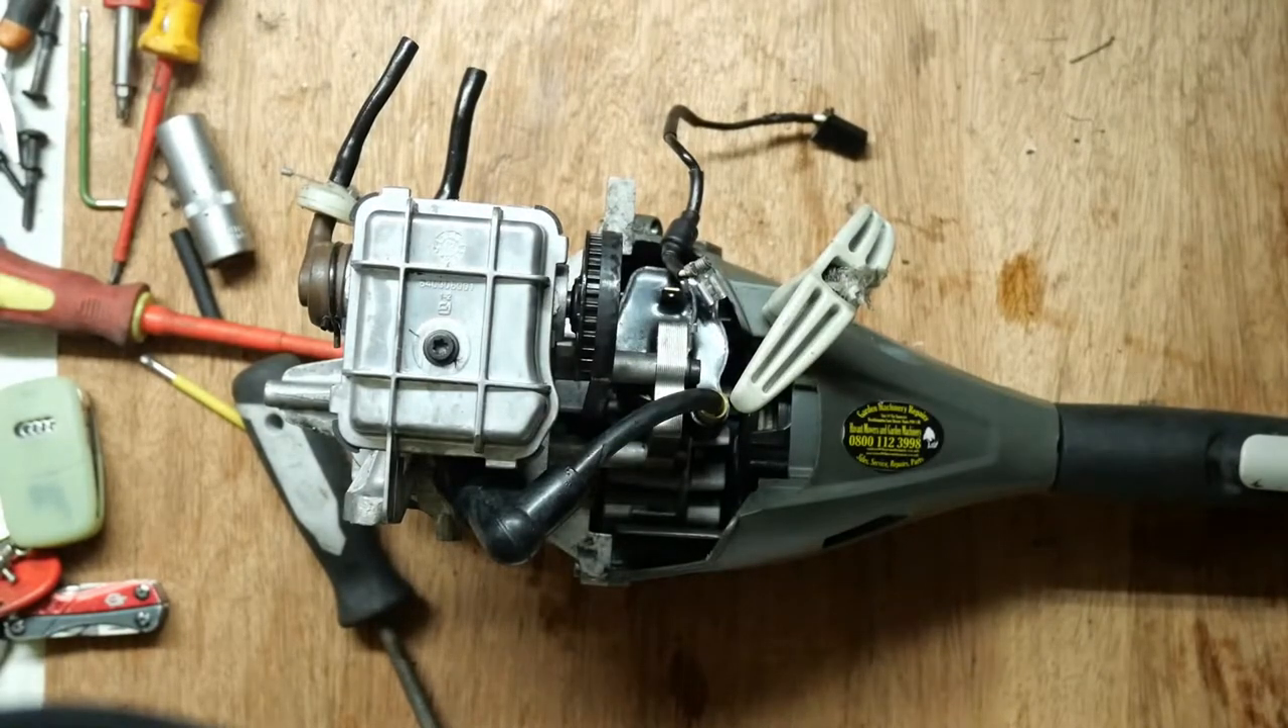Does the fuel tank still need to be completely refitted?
Yes.